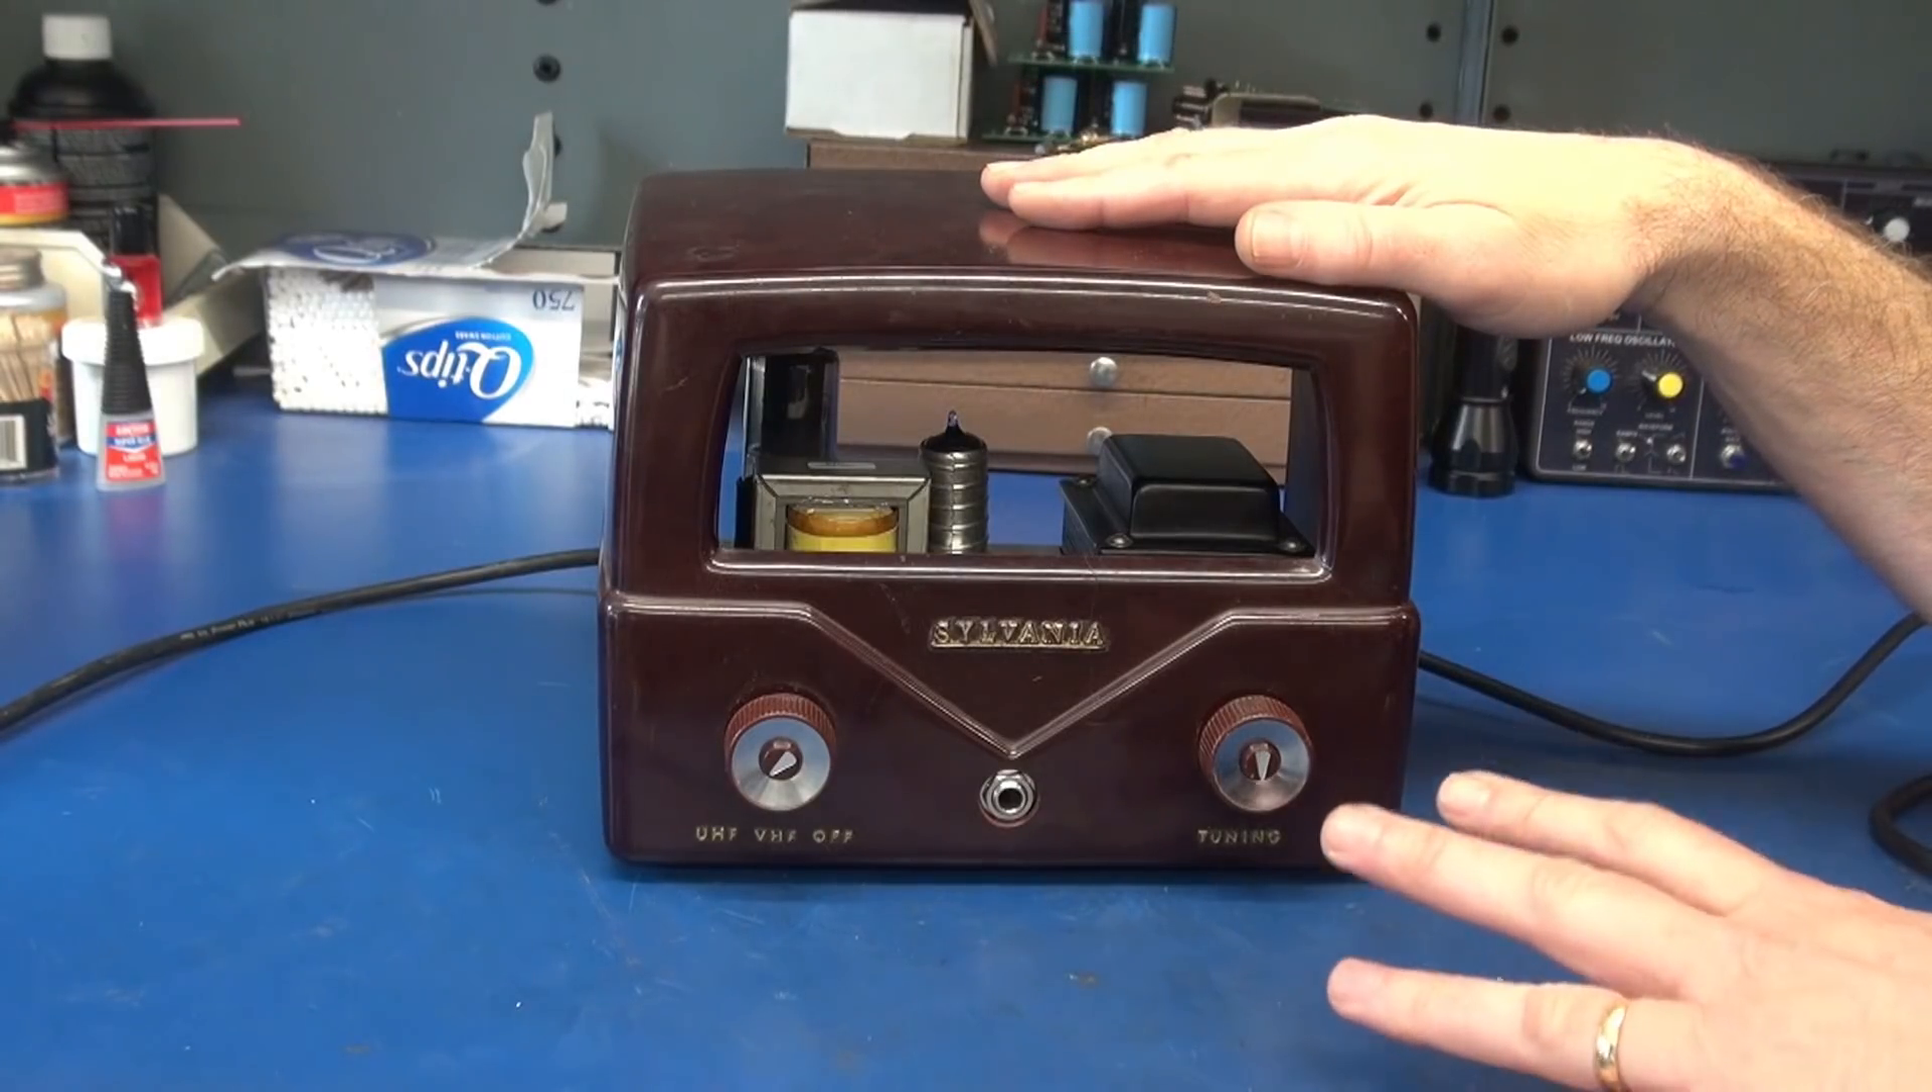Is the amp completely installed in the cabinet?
Yes.